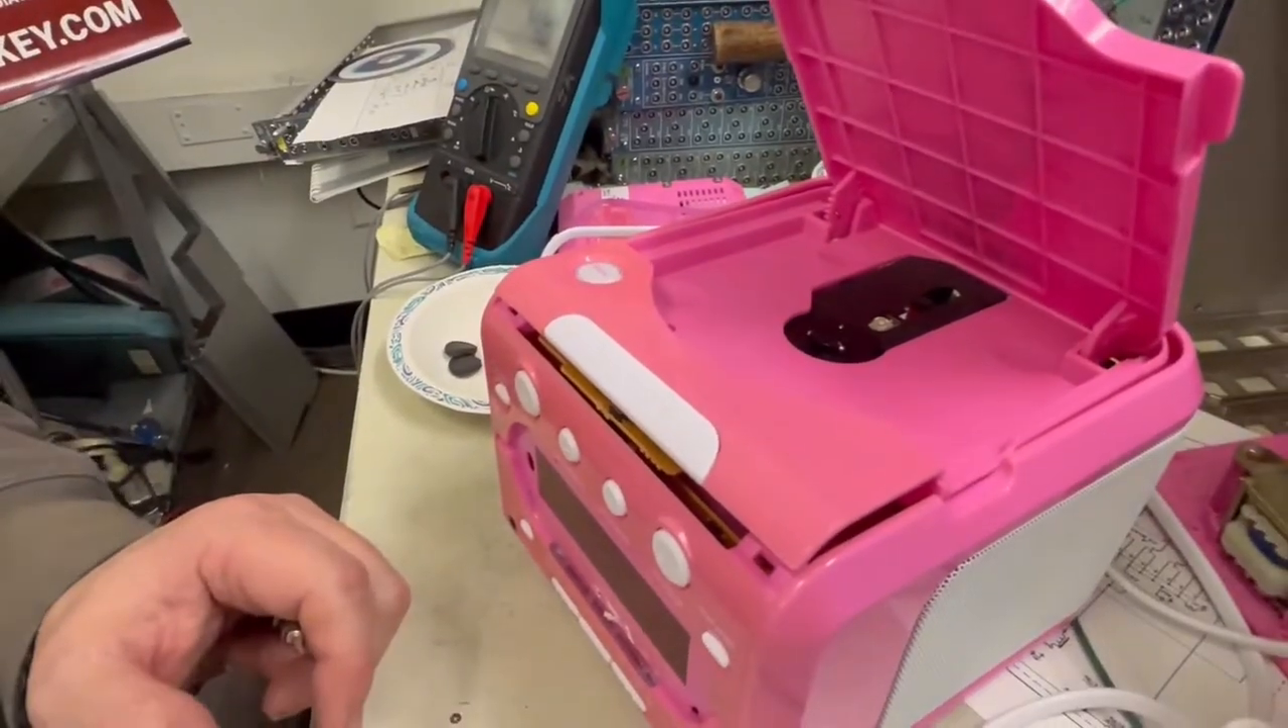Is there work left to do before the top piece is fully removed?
Yes.